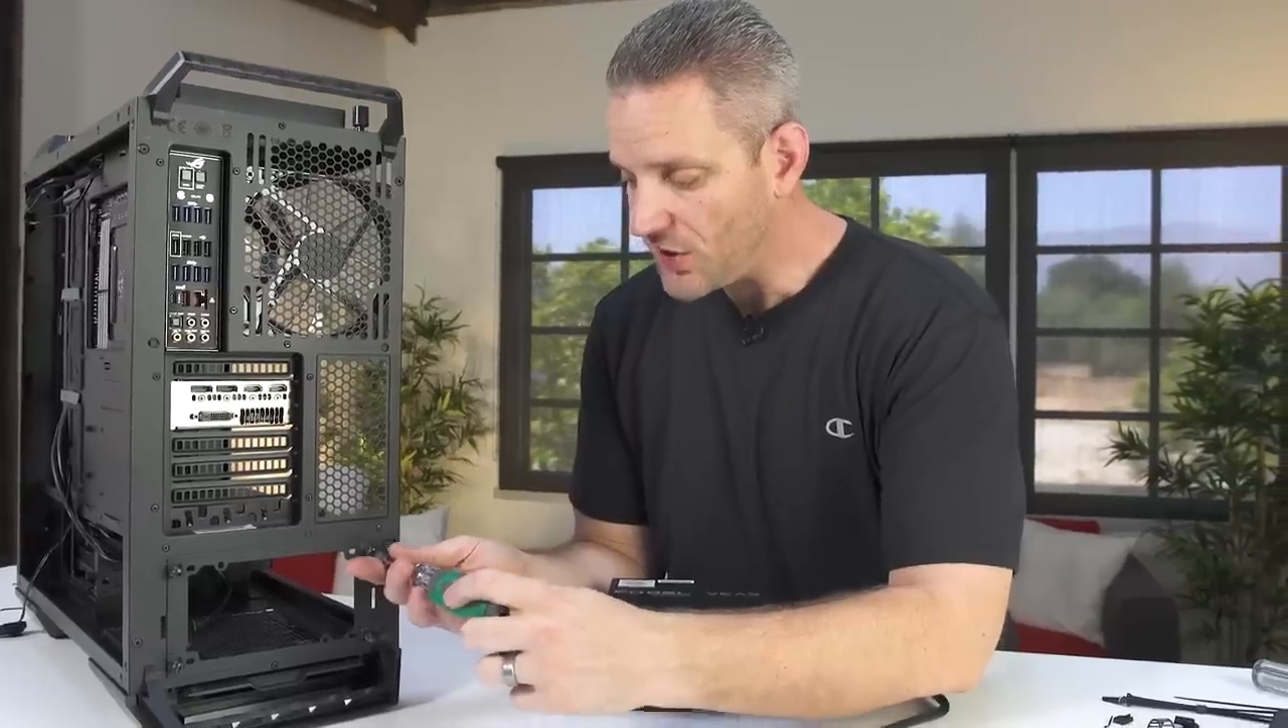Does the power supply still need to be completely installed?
Yes.